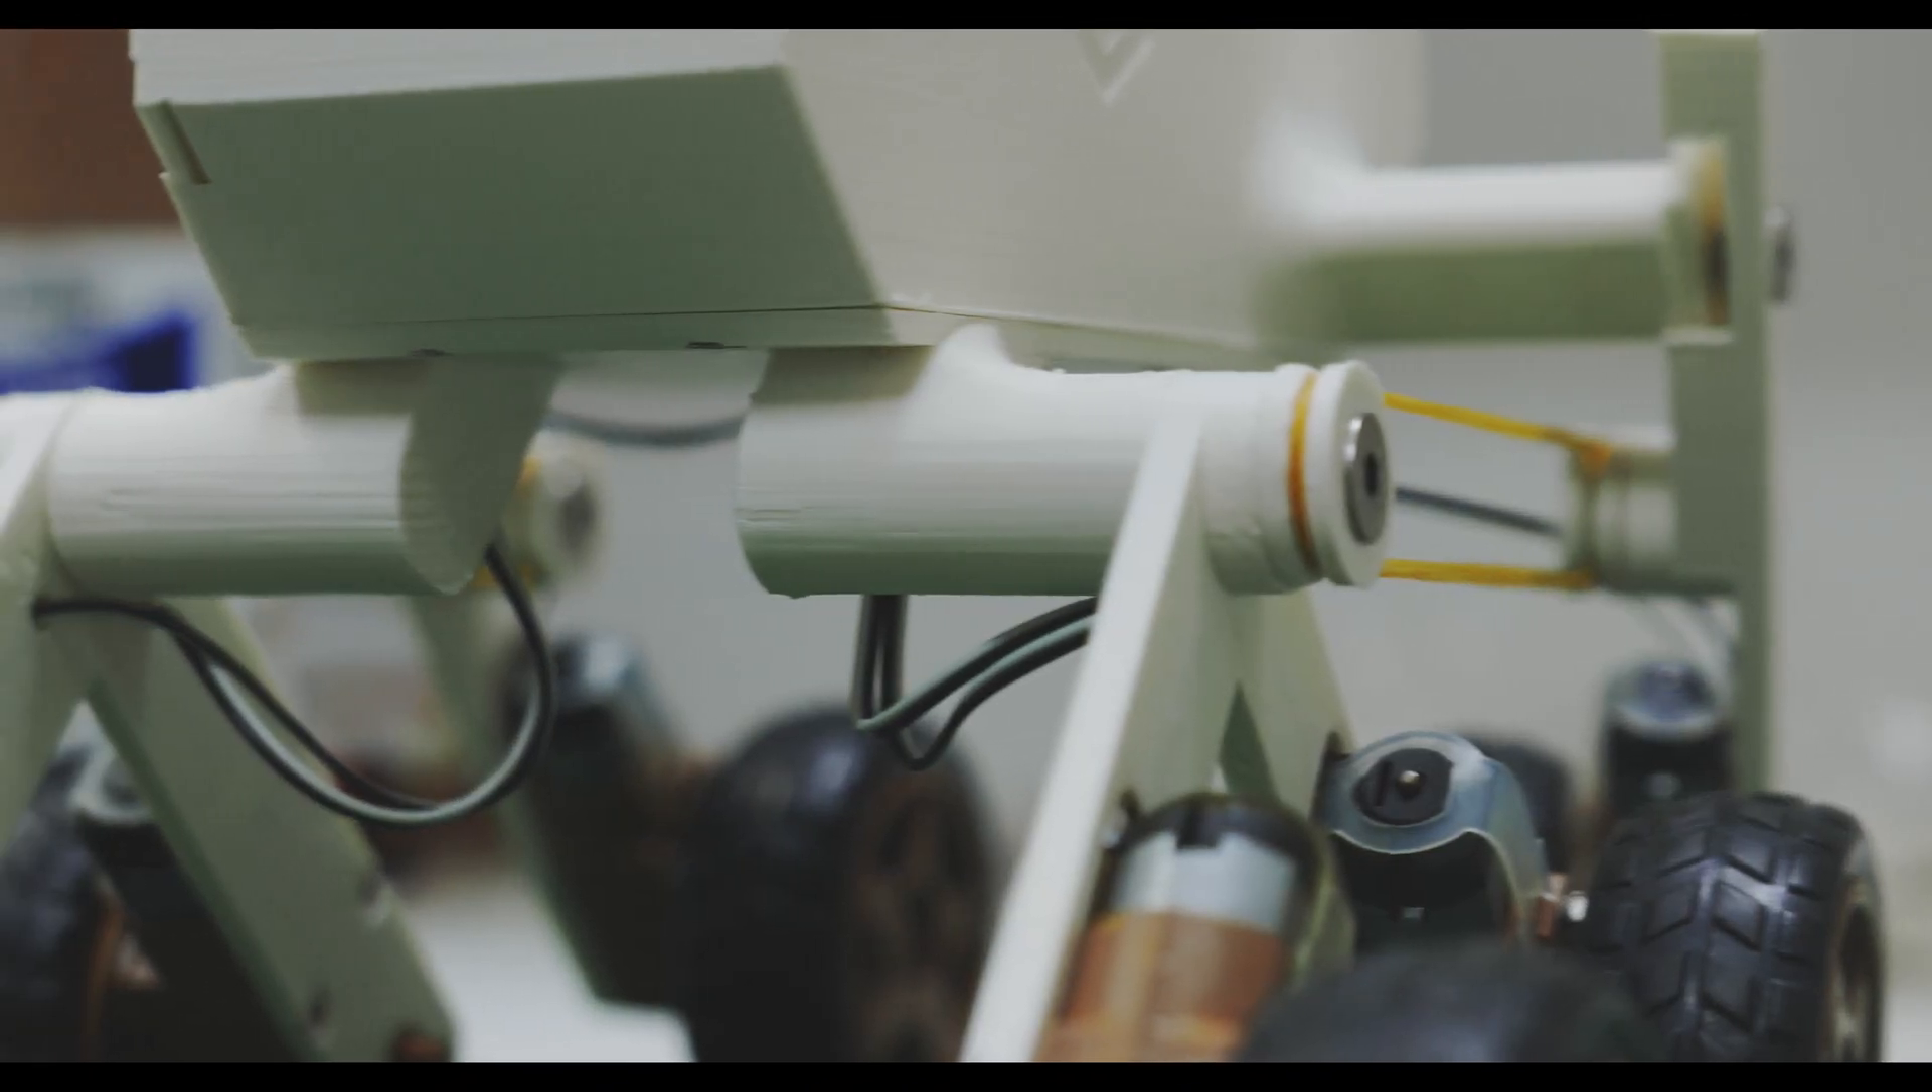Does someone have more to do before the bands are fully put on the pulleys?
No.